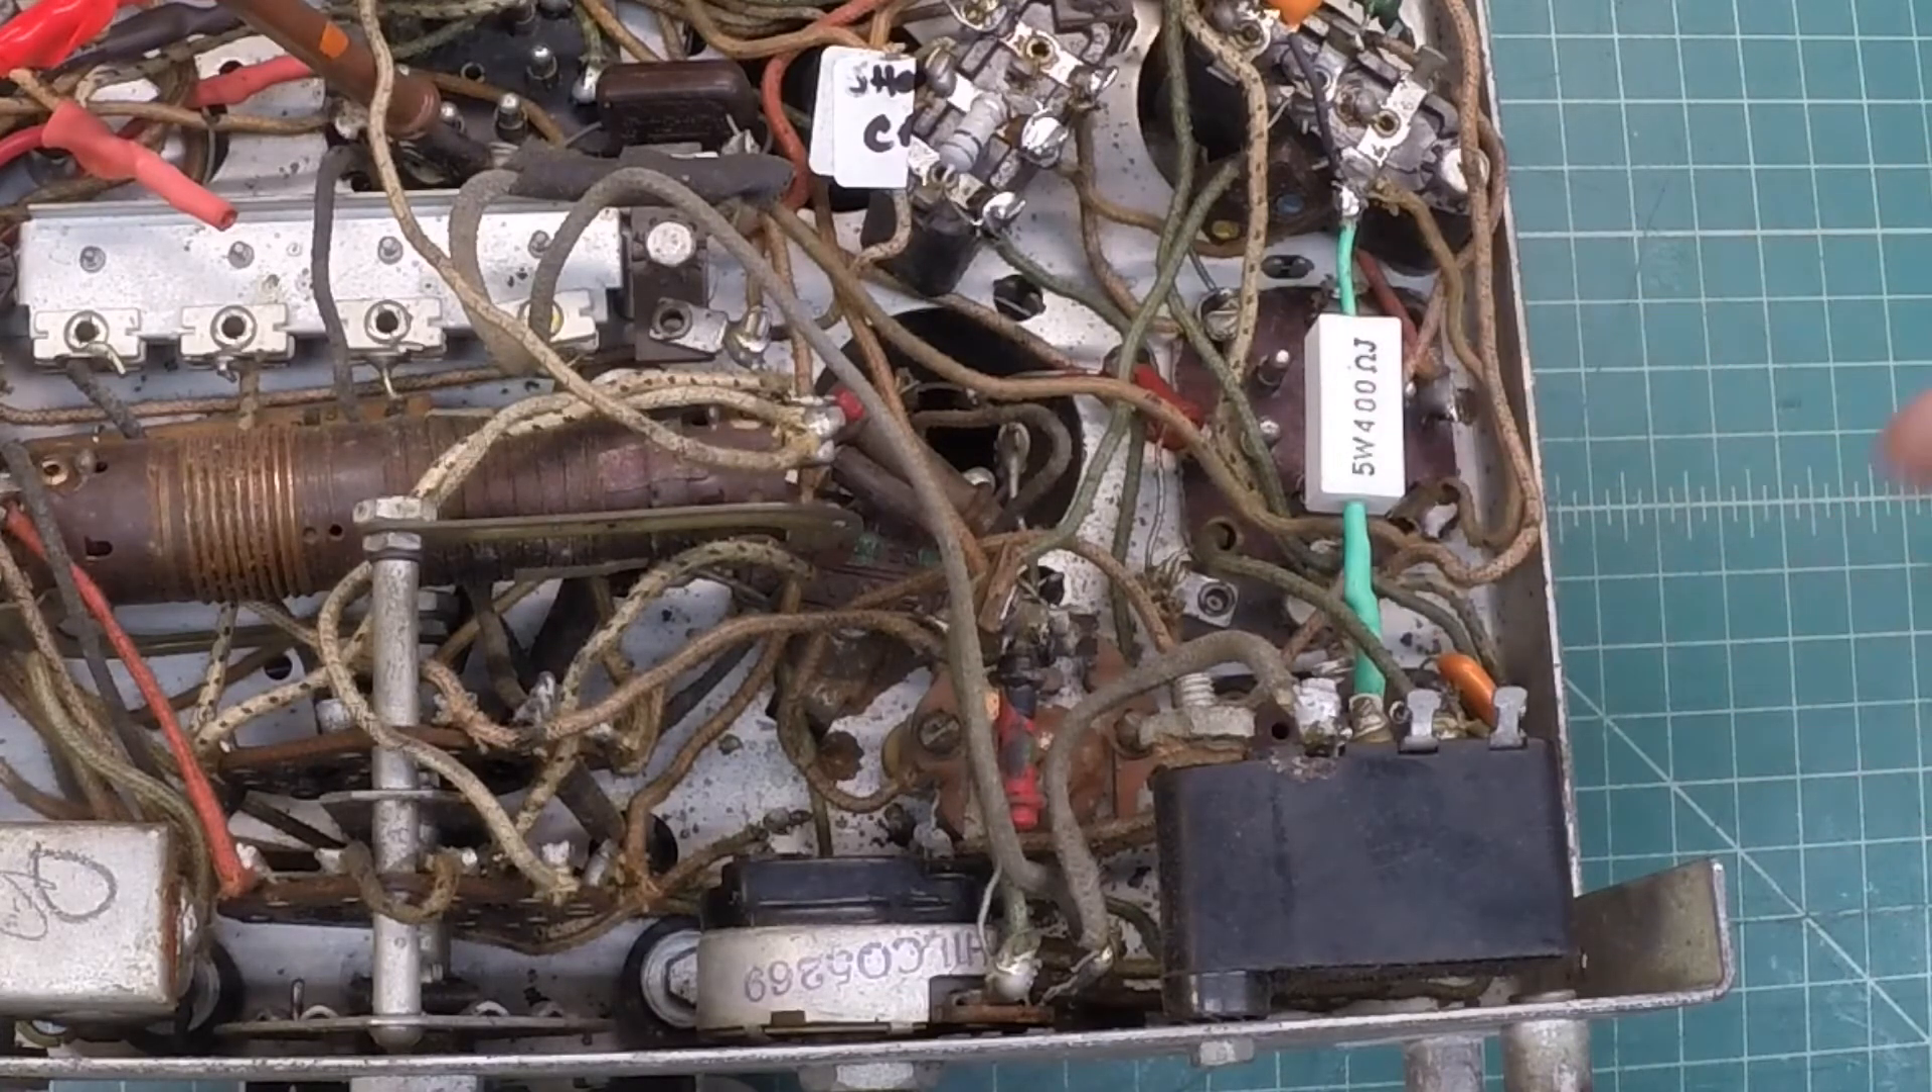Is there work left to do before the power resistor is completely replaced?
No.